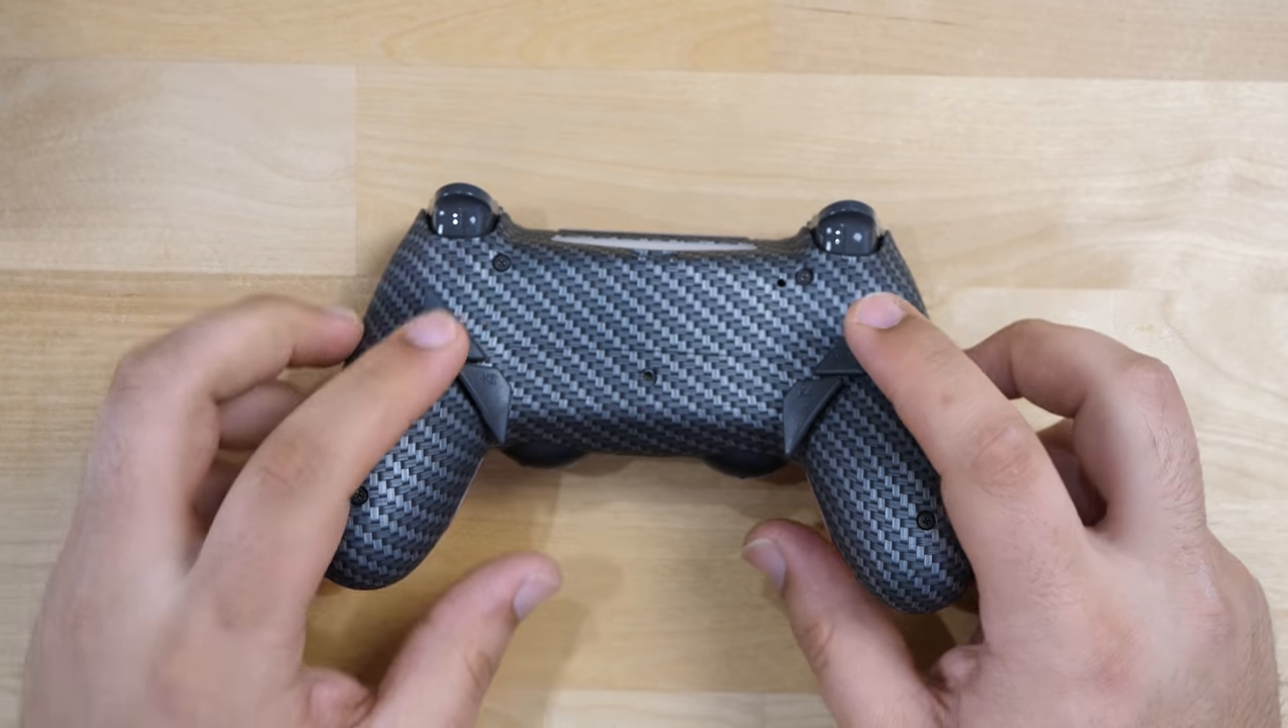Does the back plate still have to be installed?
No.